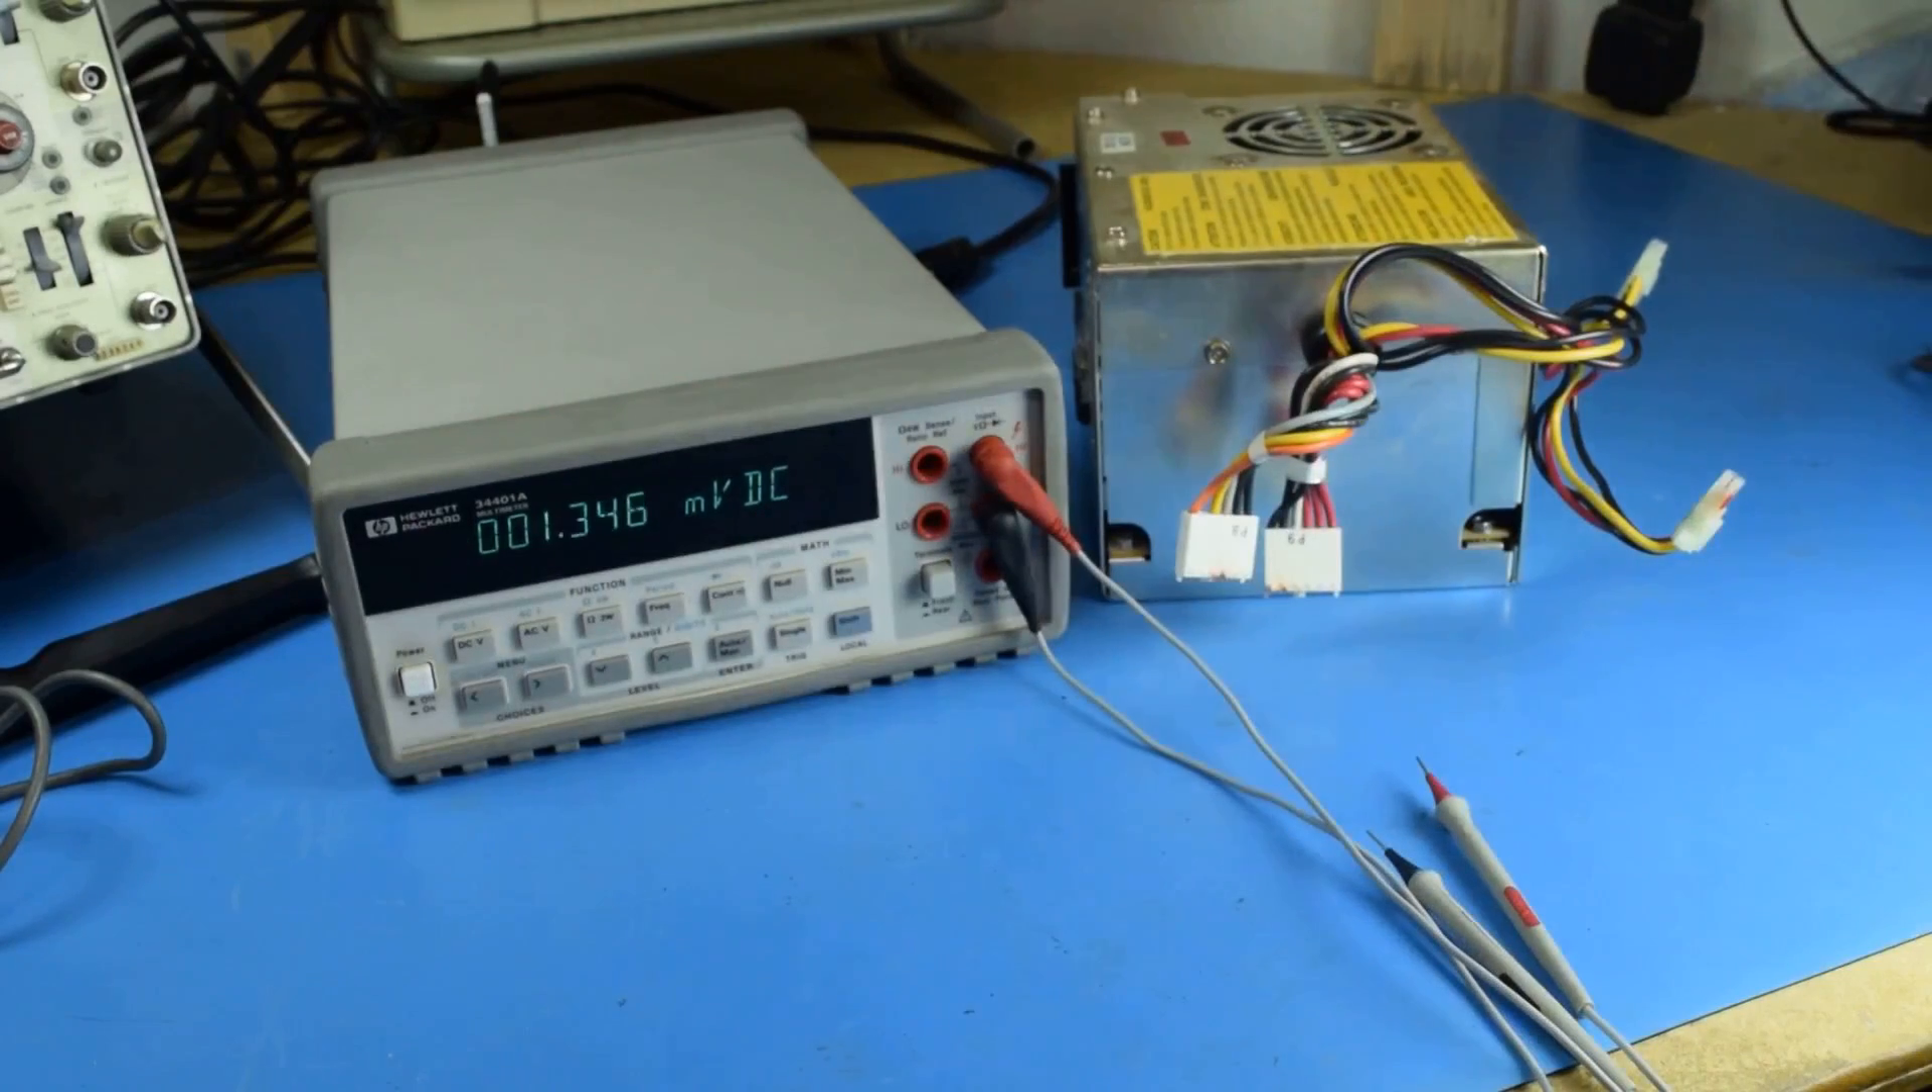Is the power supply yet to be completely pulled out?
No.